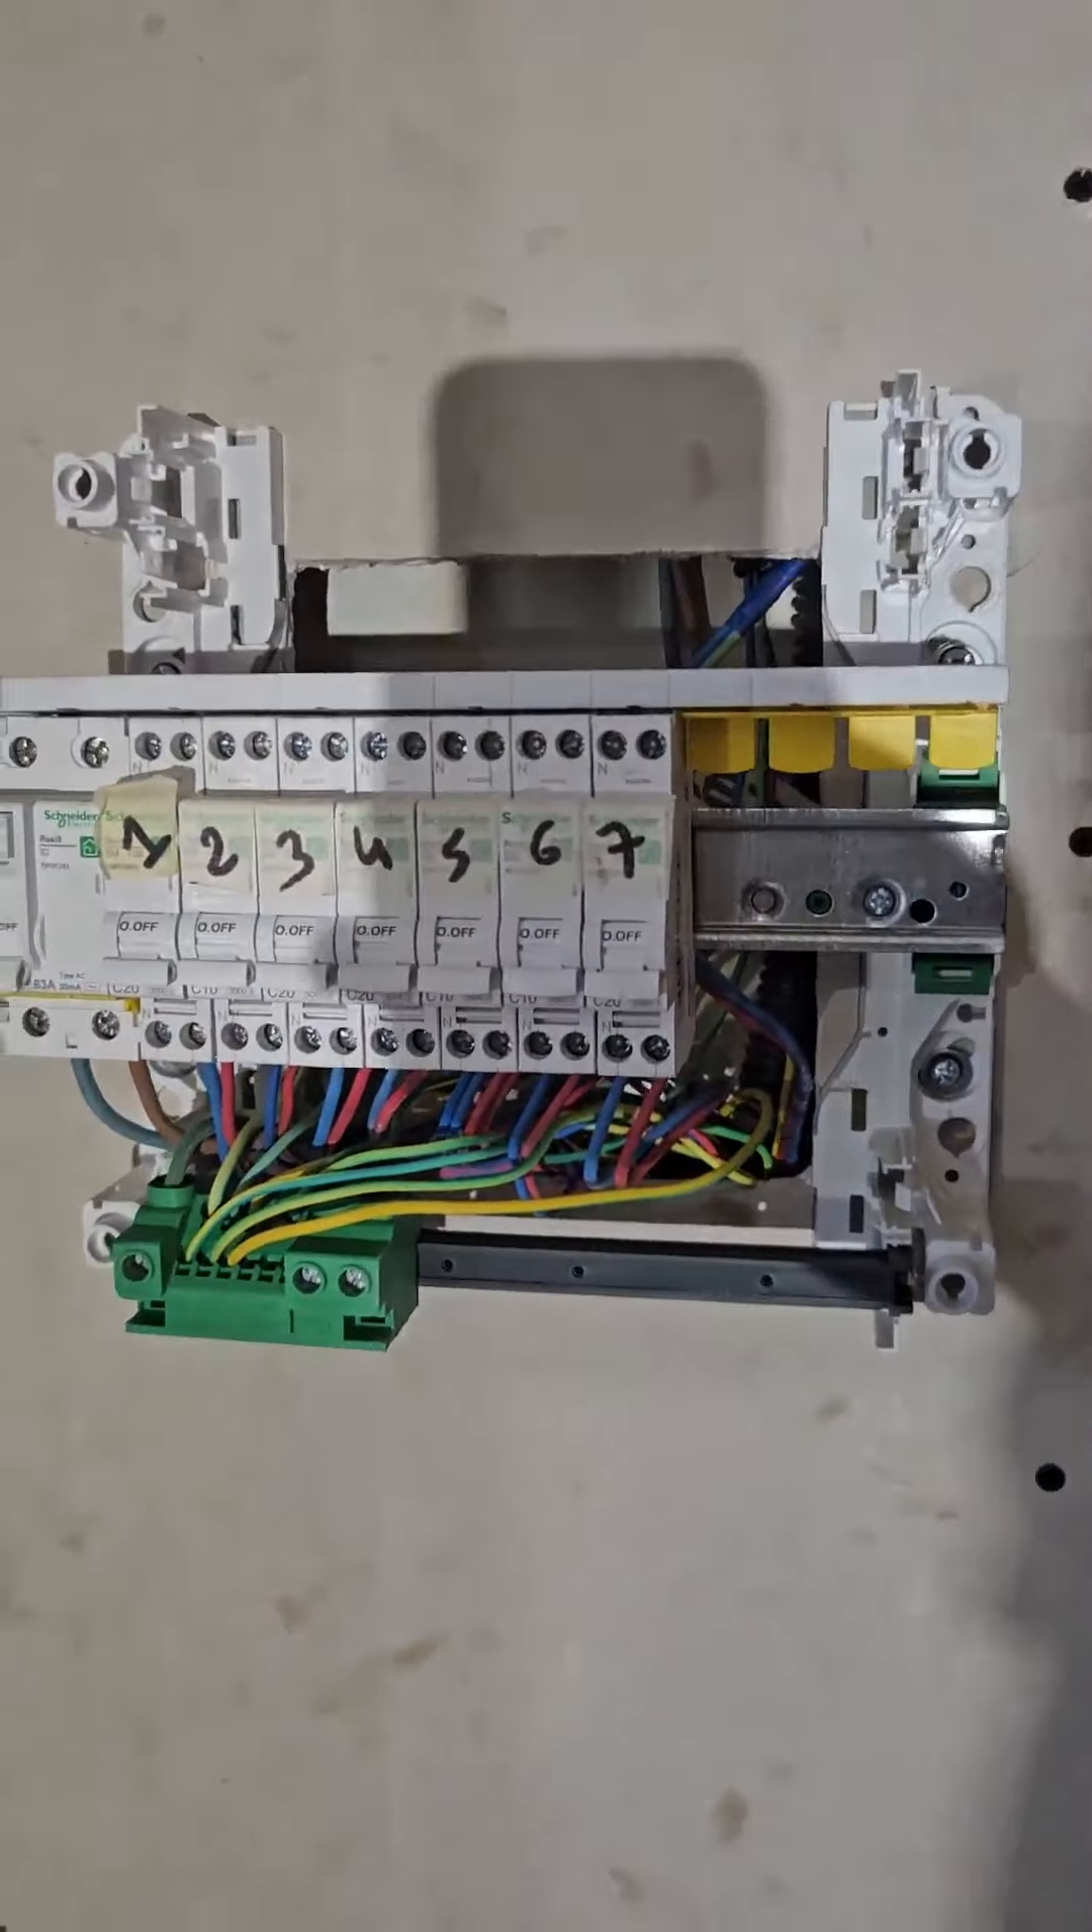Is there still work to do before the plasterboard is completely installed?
No.